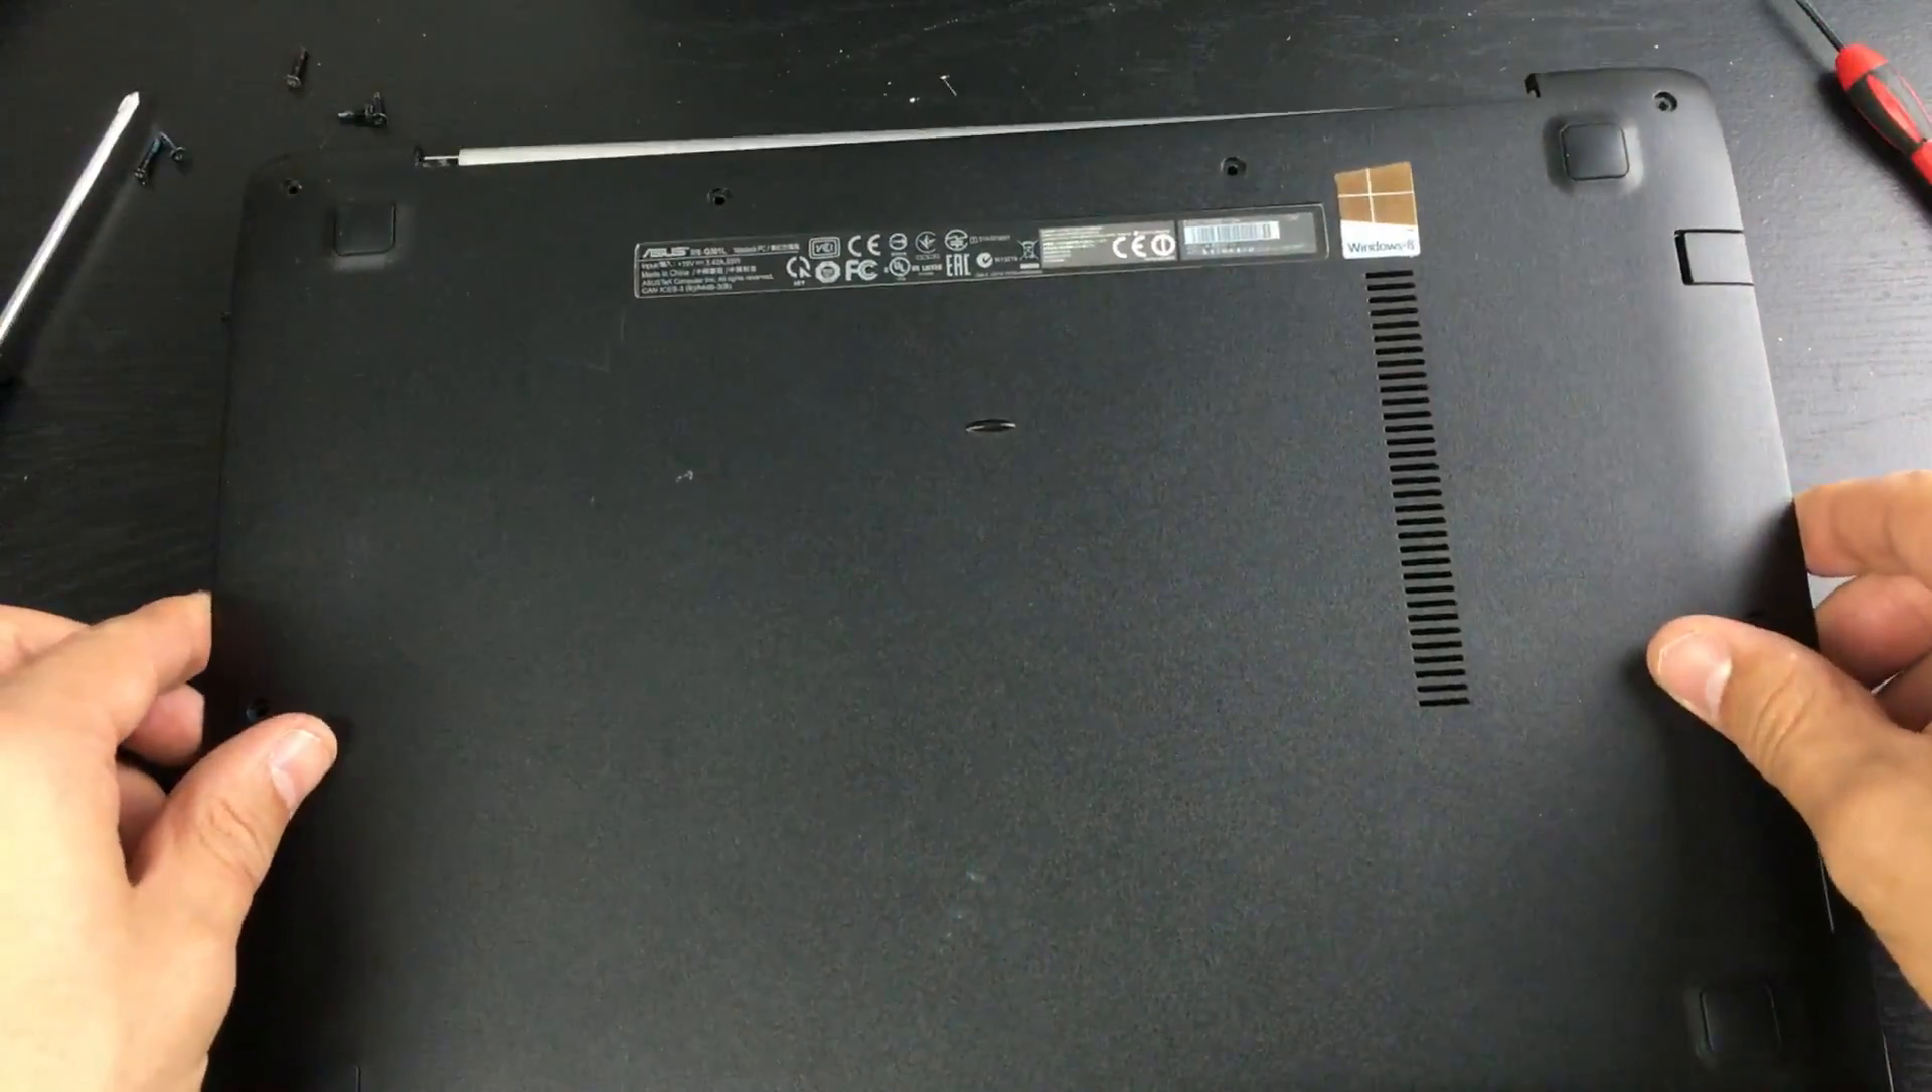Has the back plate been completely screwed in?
No.